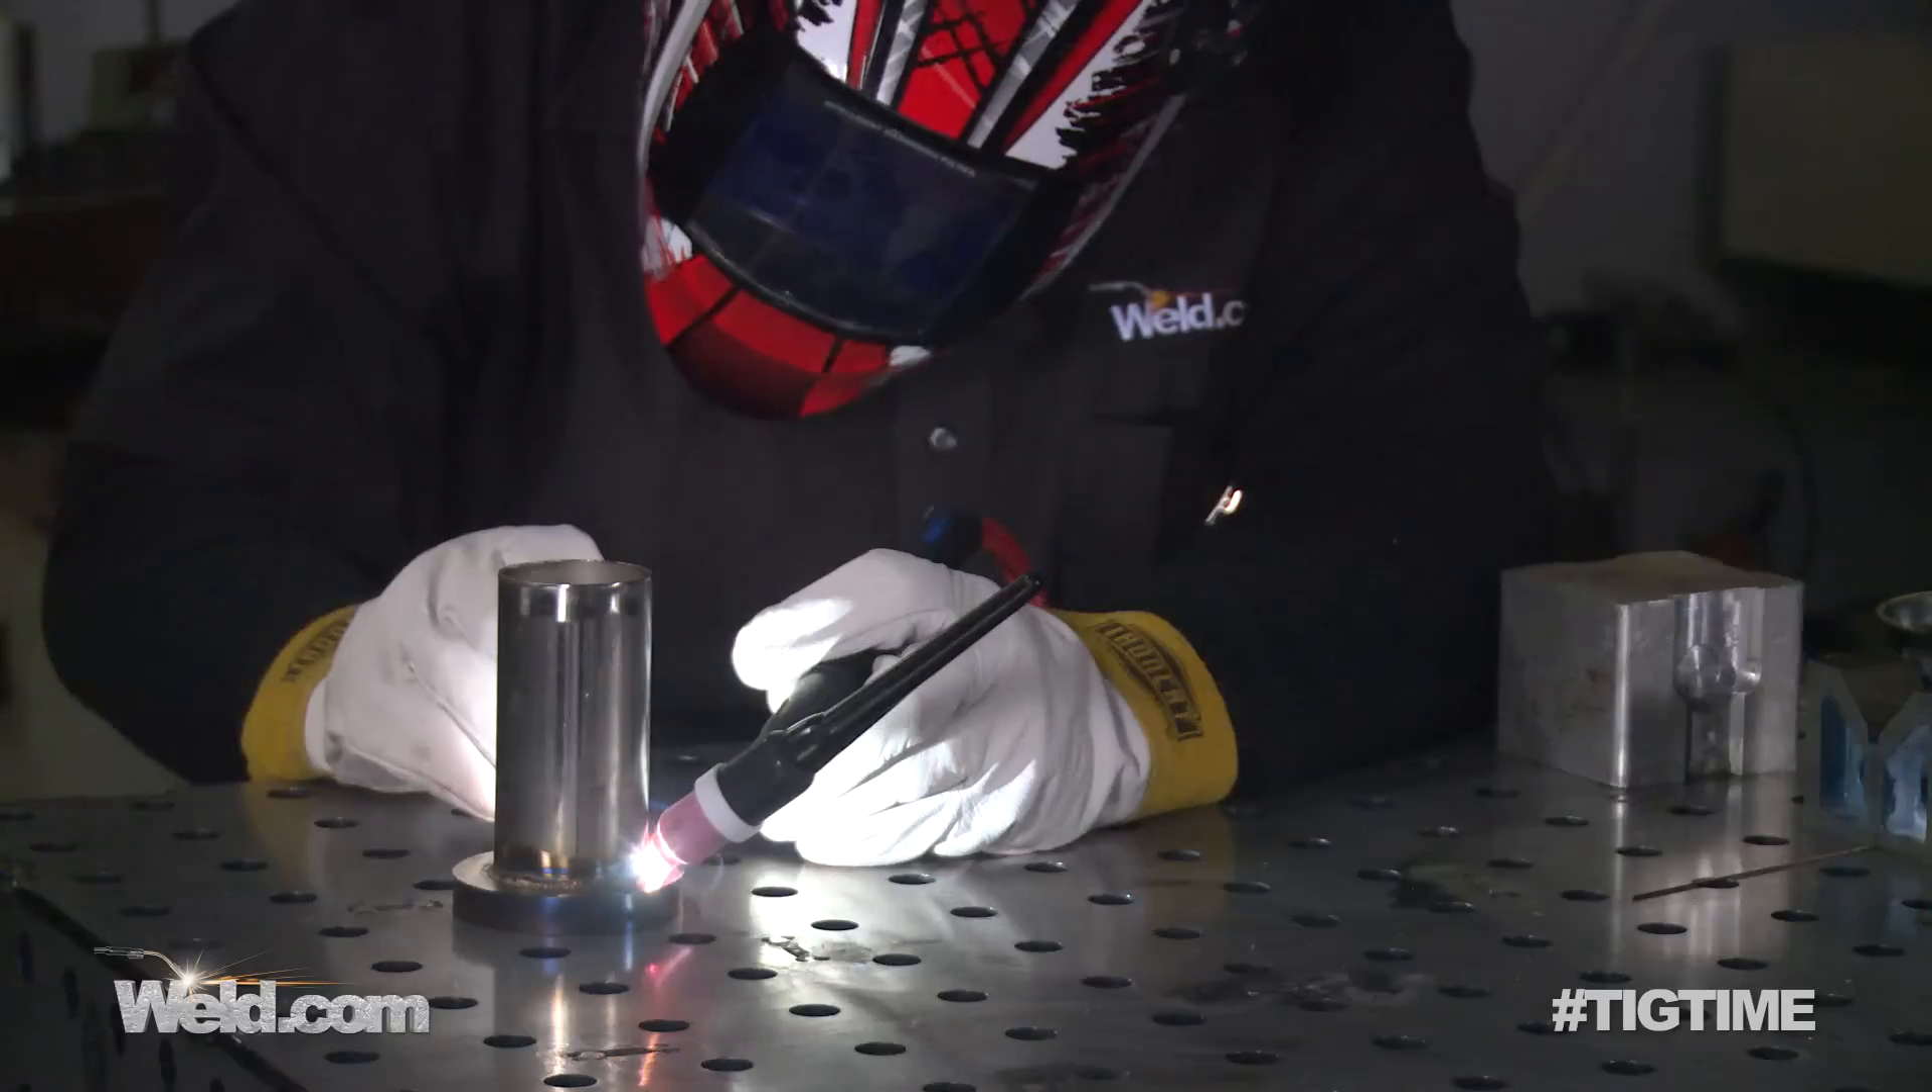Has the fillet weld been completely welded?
No.